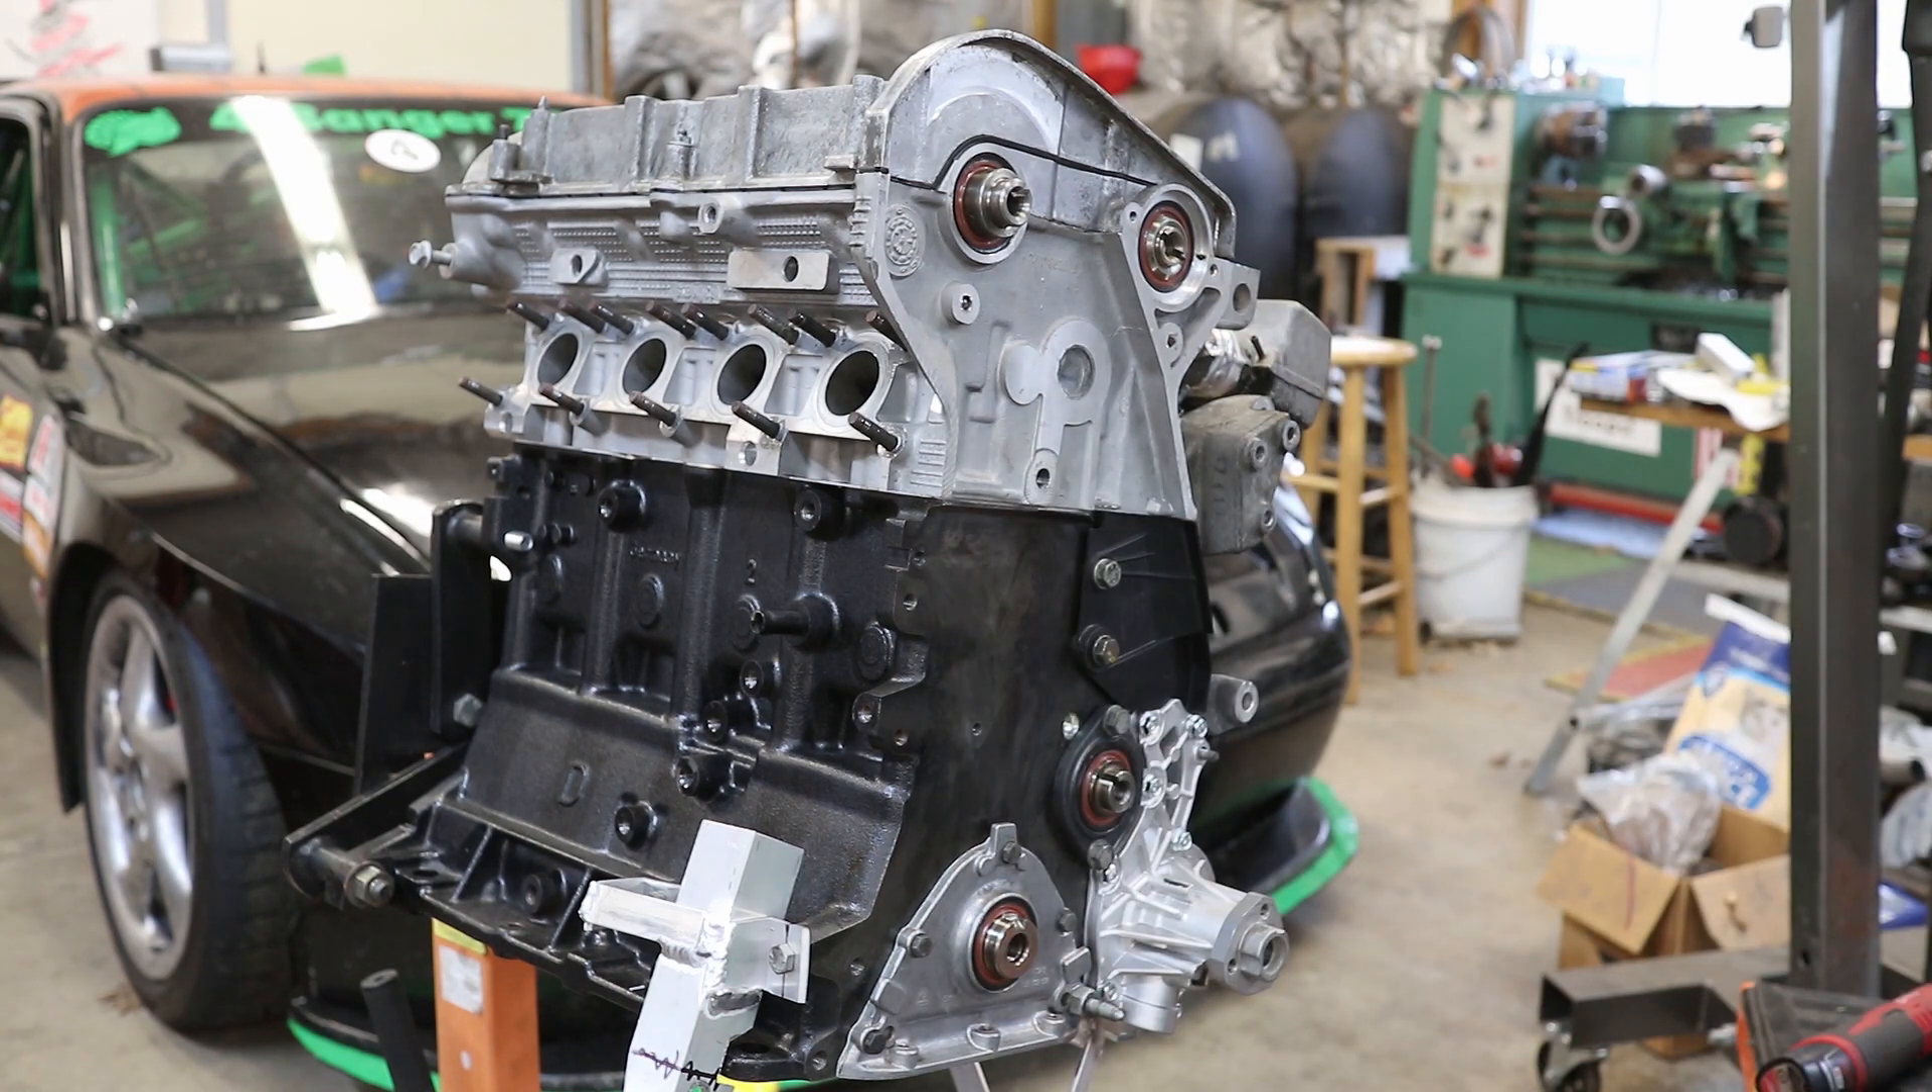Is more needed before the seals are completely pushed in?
No.